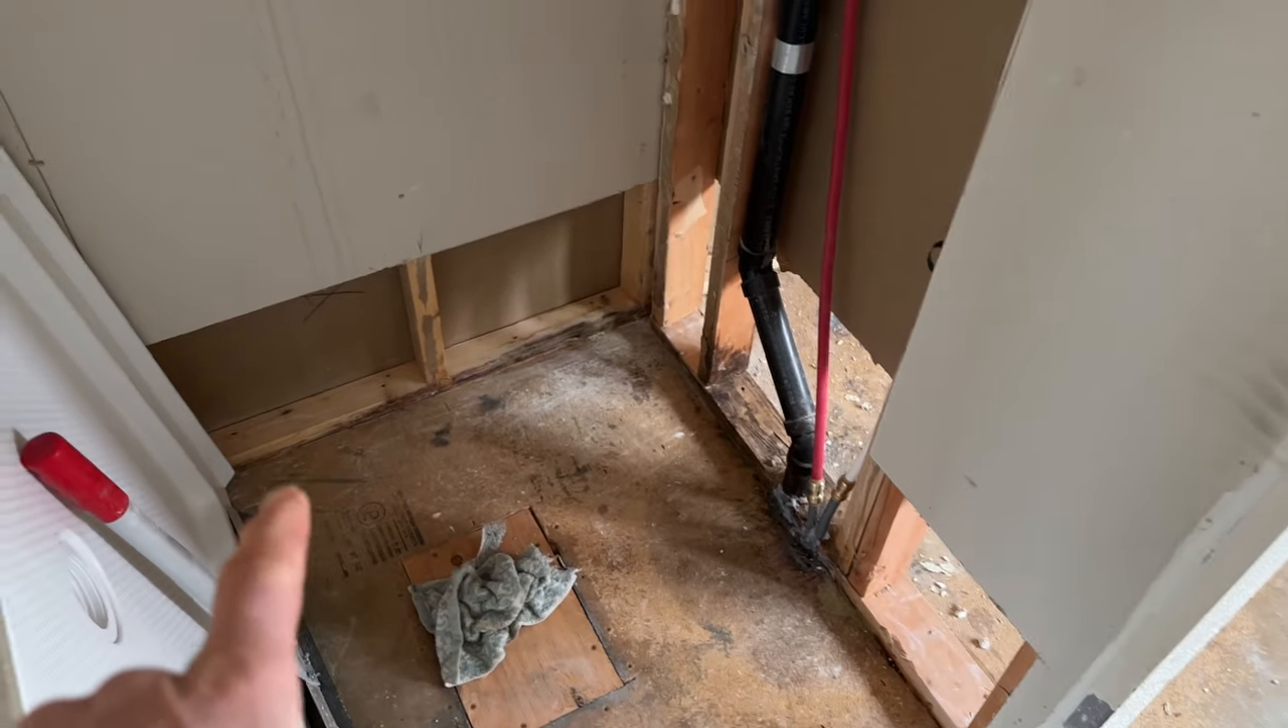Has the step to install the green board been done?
No.